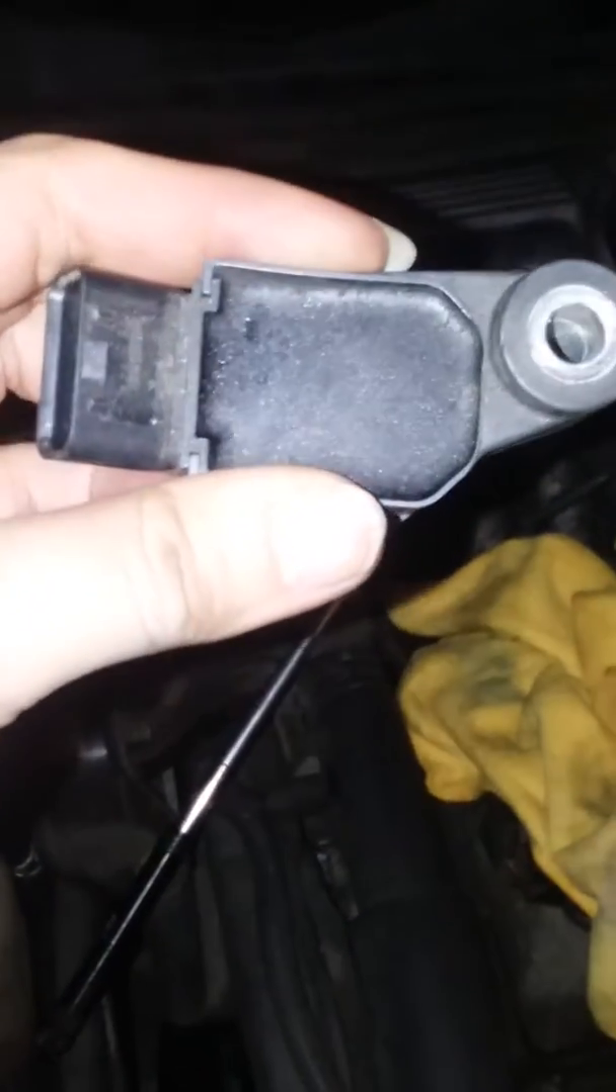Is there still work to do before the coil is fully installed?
Yes.